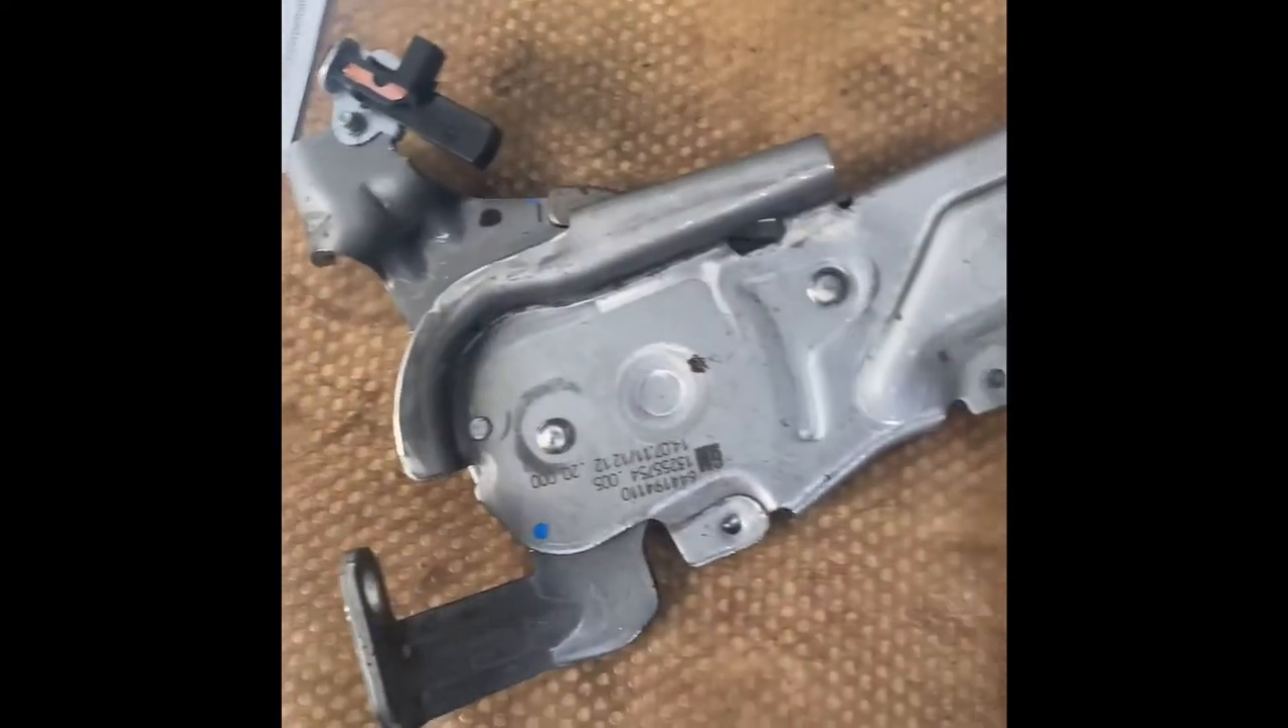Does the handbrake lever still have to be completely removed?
No.